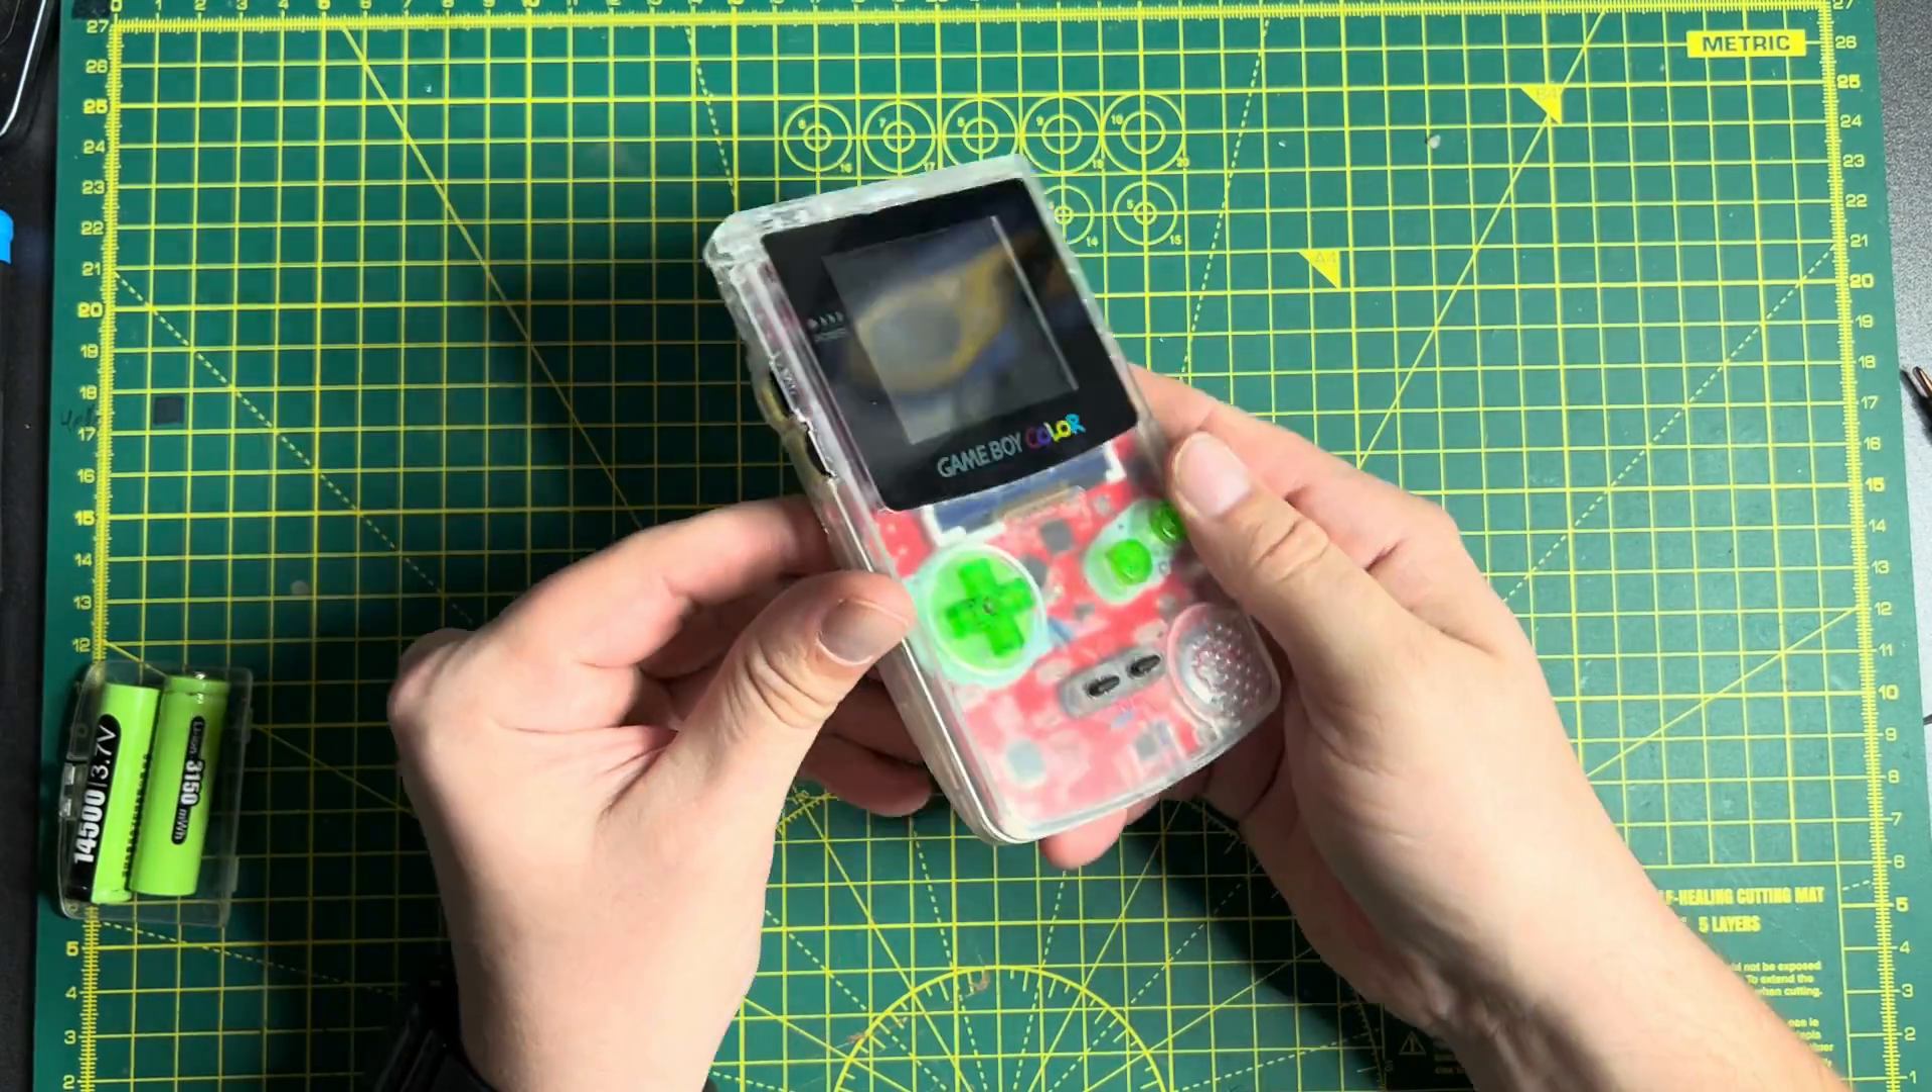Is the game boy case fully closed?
Yes.